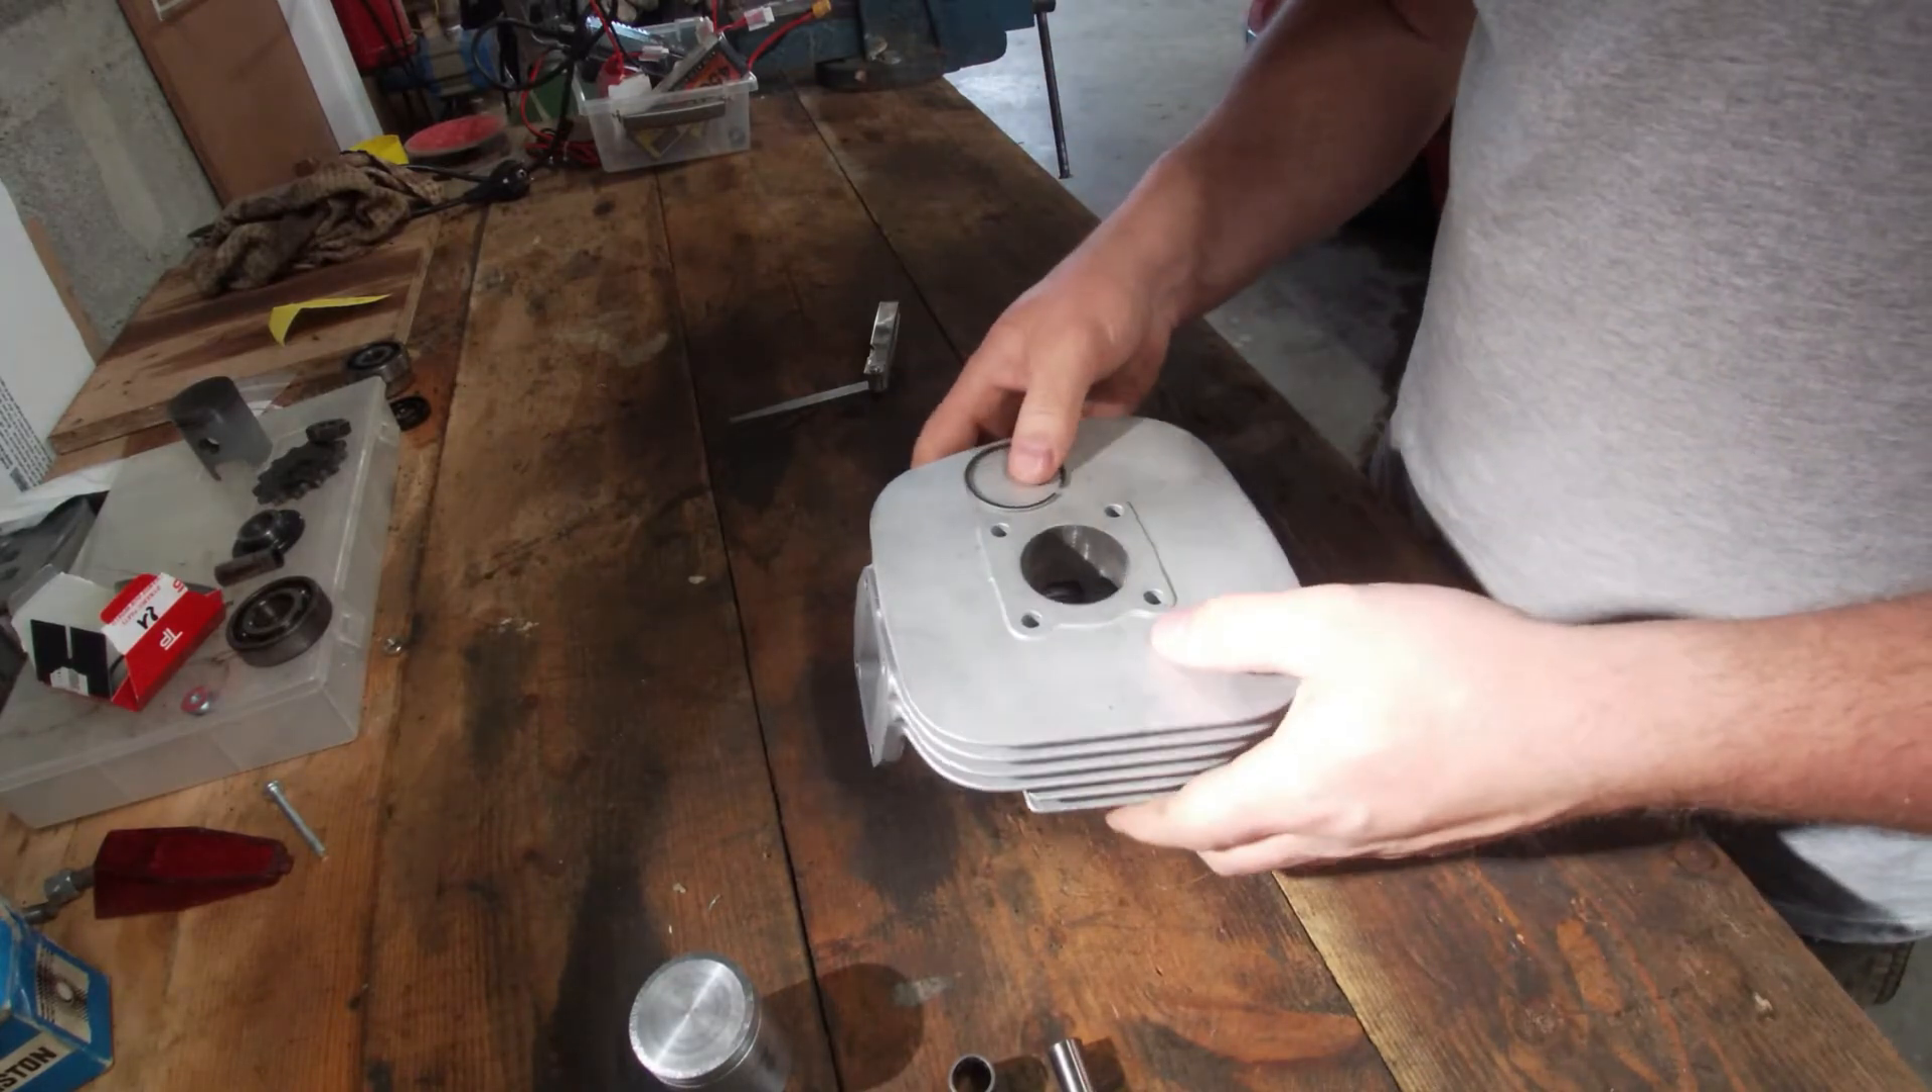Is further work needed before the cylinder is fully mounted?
Yes.